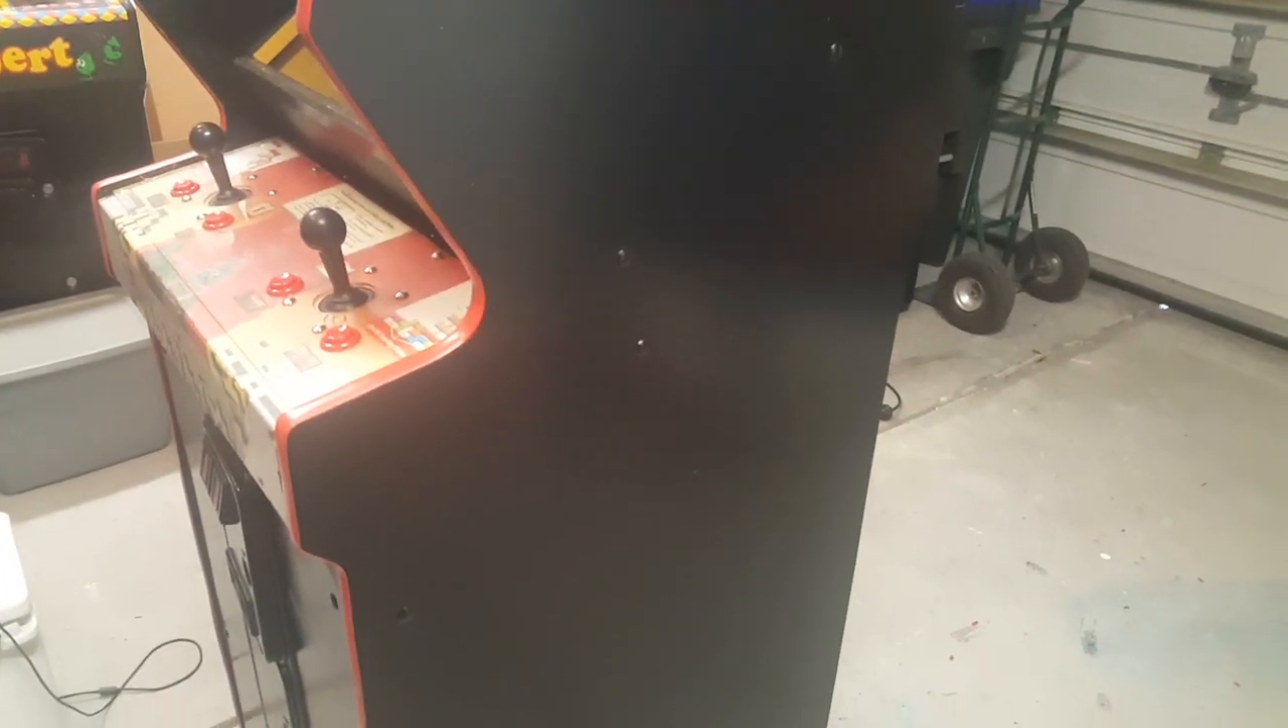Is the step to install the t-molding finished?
Yes.